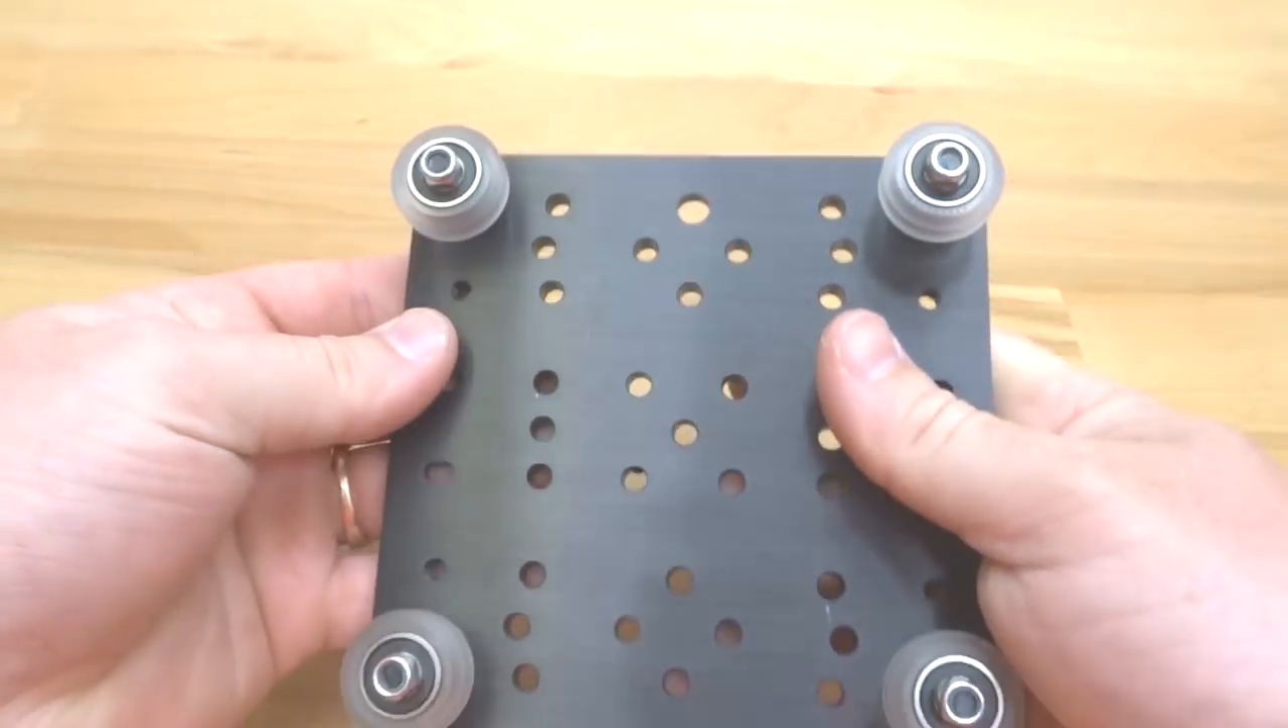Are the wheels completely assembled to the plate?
Yes.